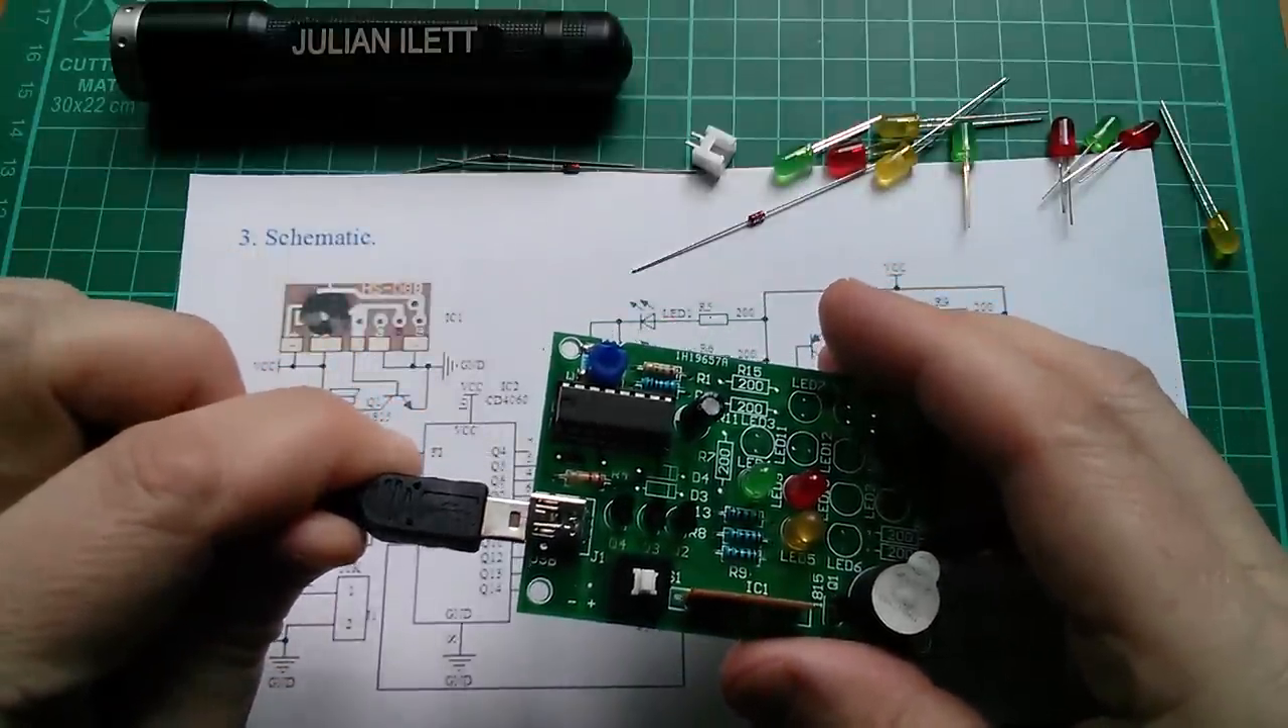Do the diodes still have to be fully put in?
Yes.